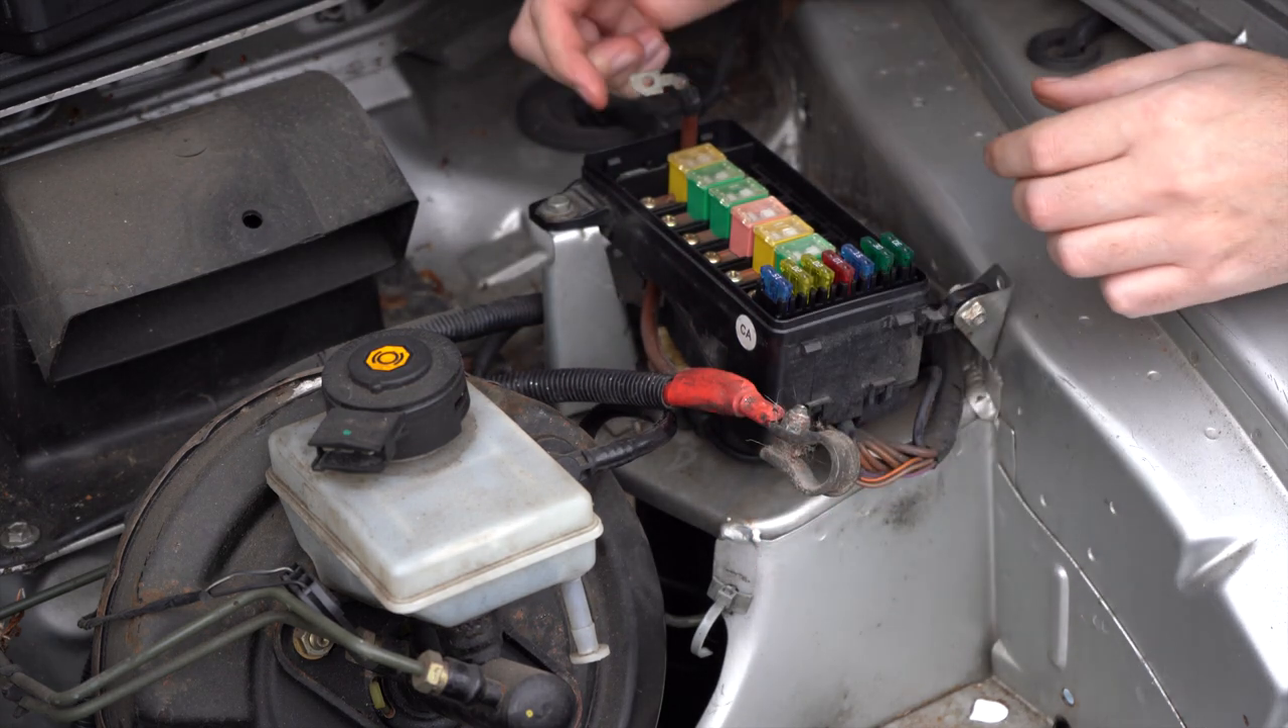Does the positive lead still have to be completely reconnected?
Yes.